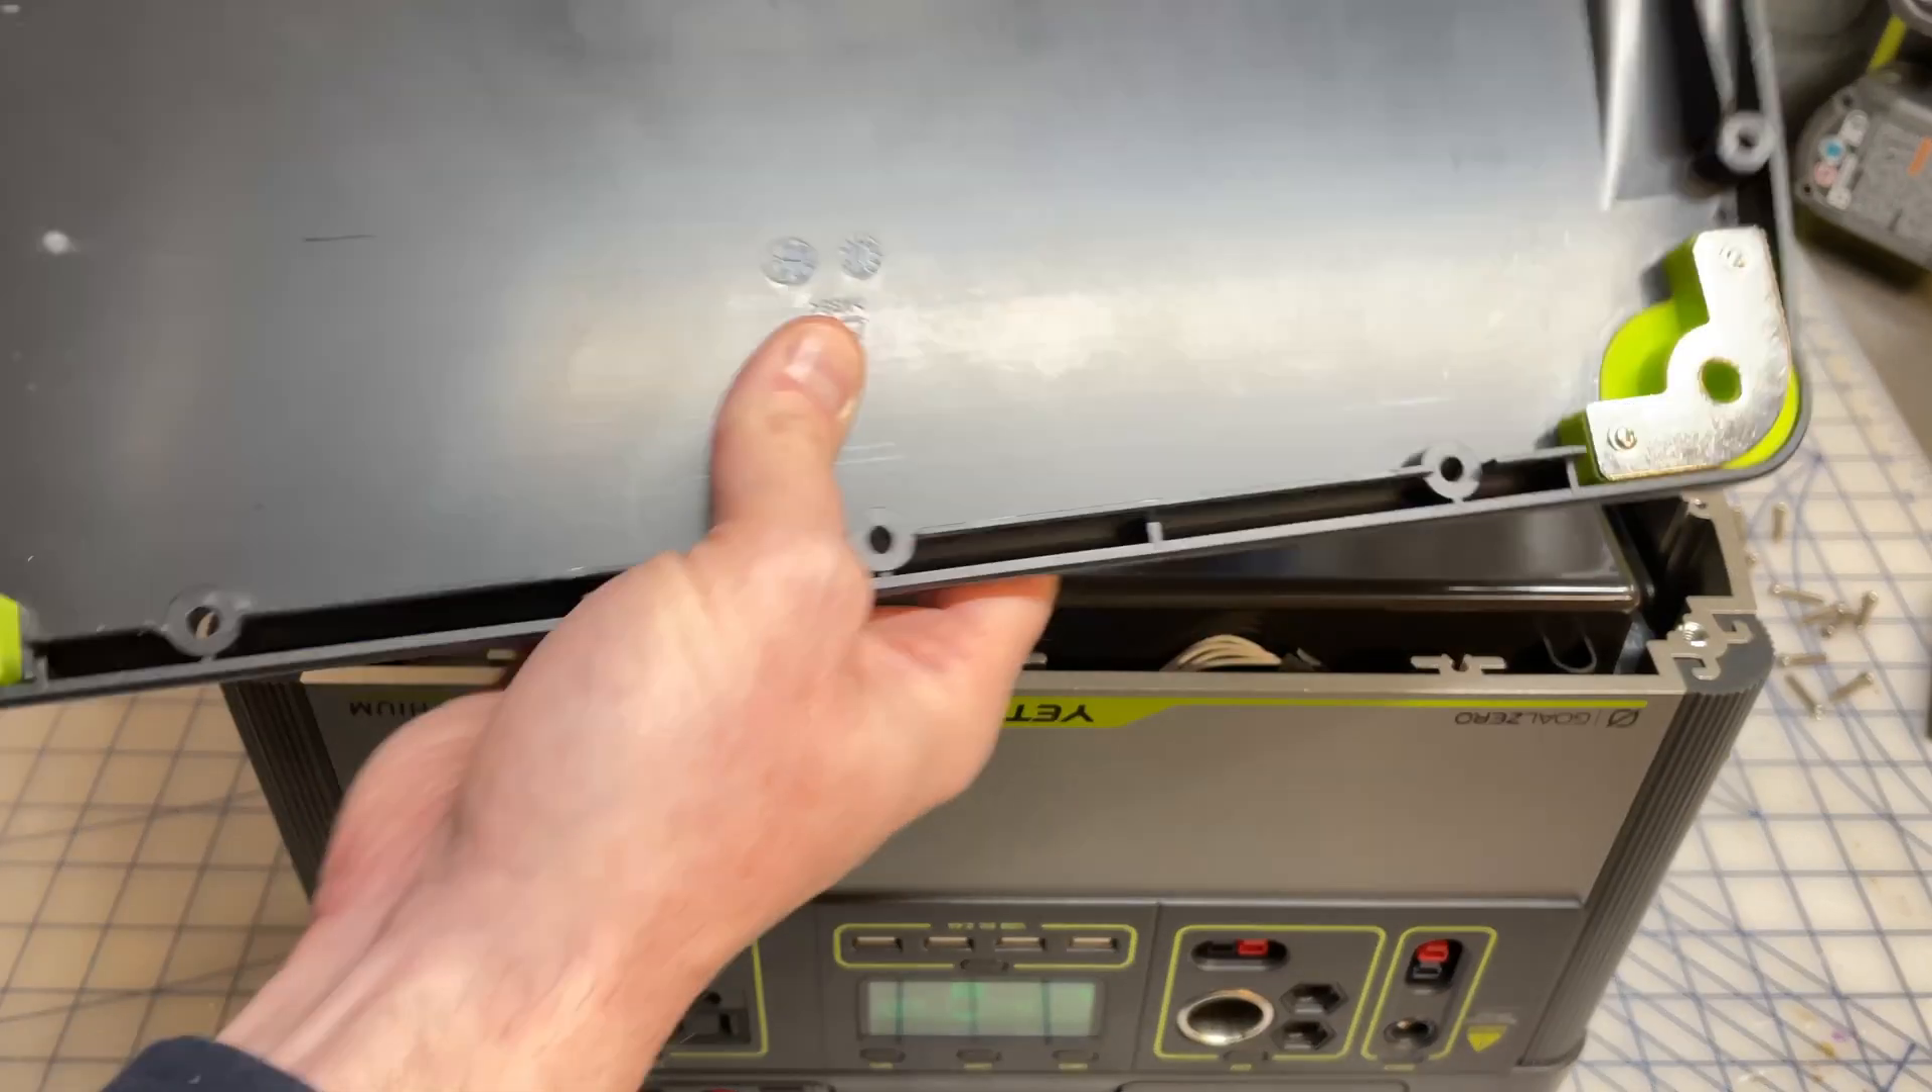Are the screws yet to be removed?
No.